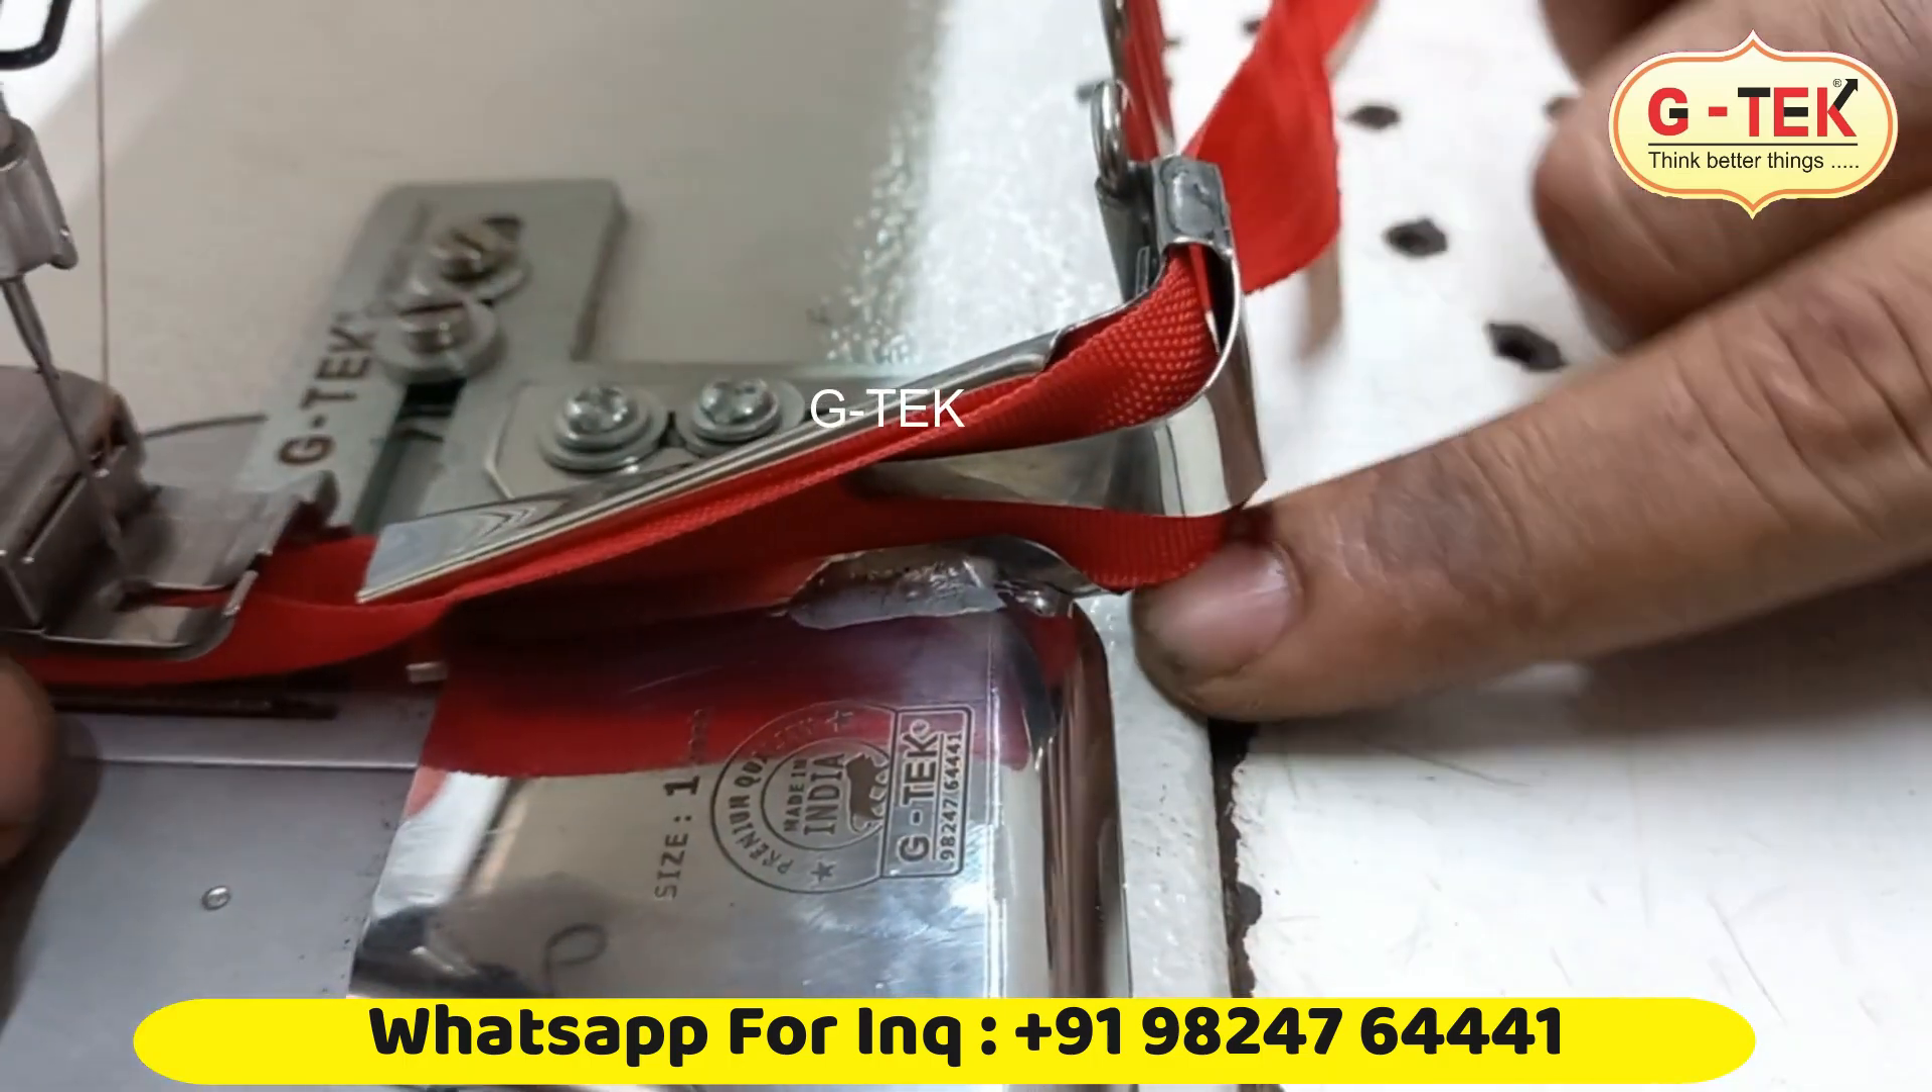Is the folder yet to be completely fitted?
No.